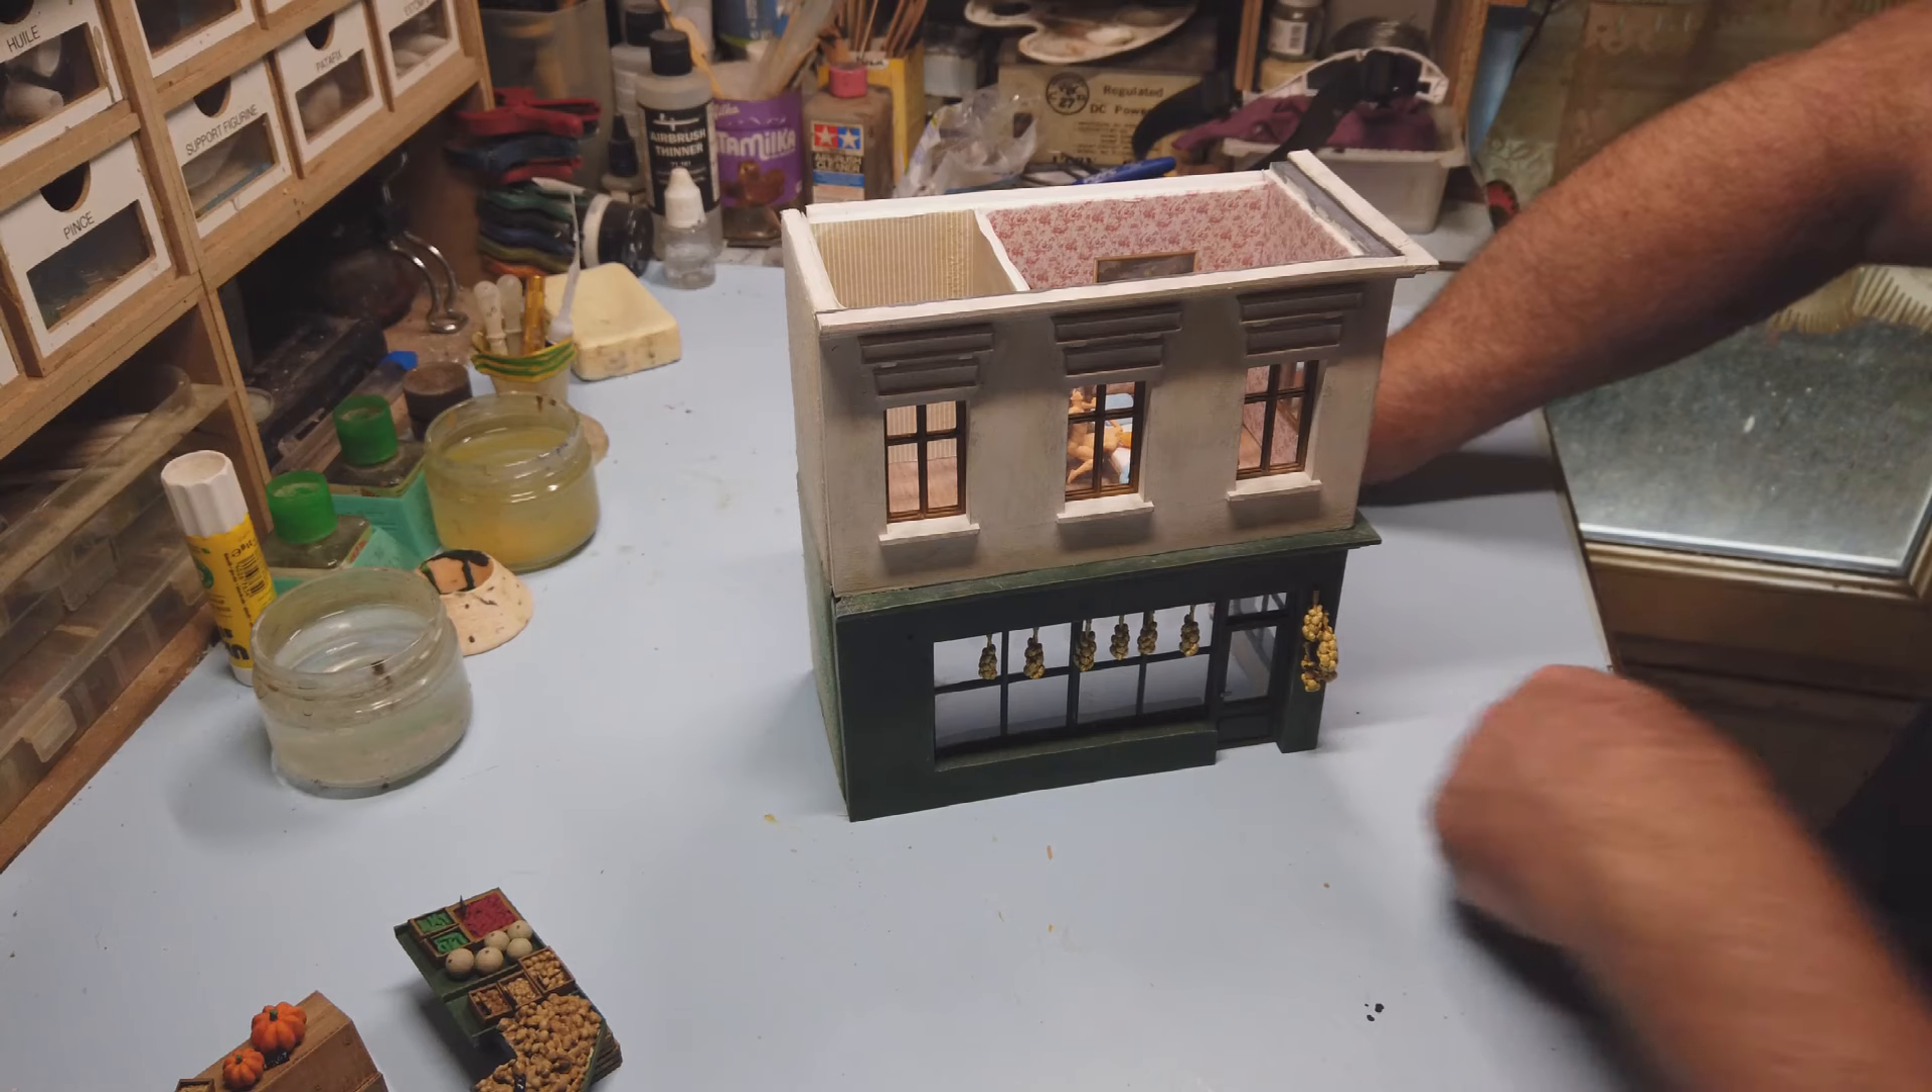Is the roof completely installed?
No.